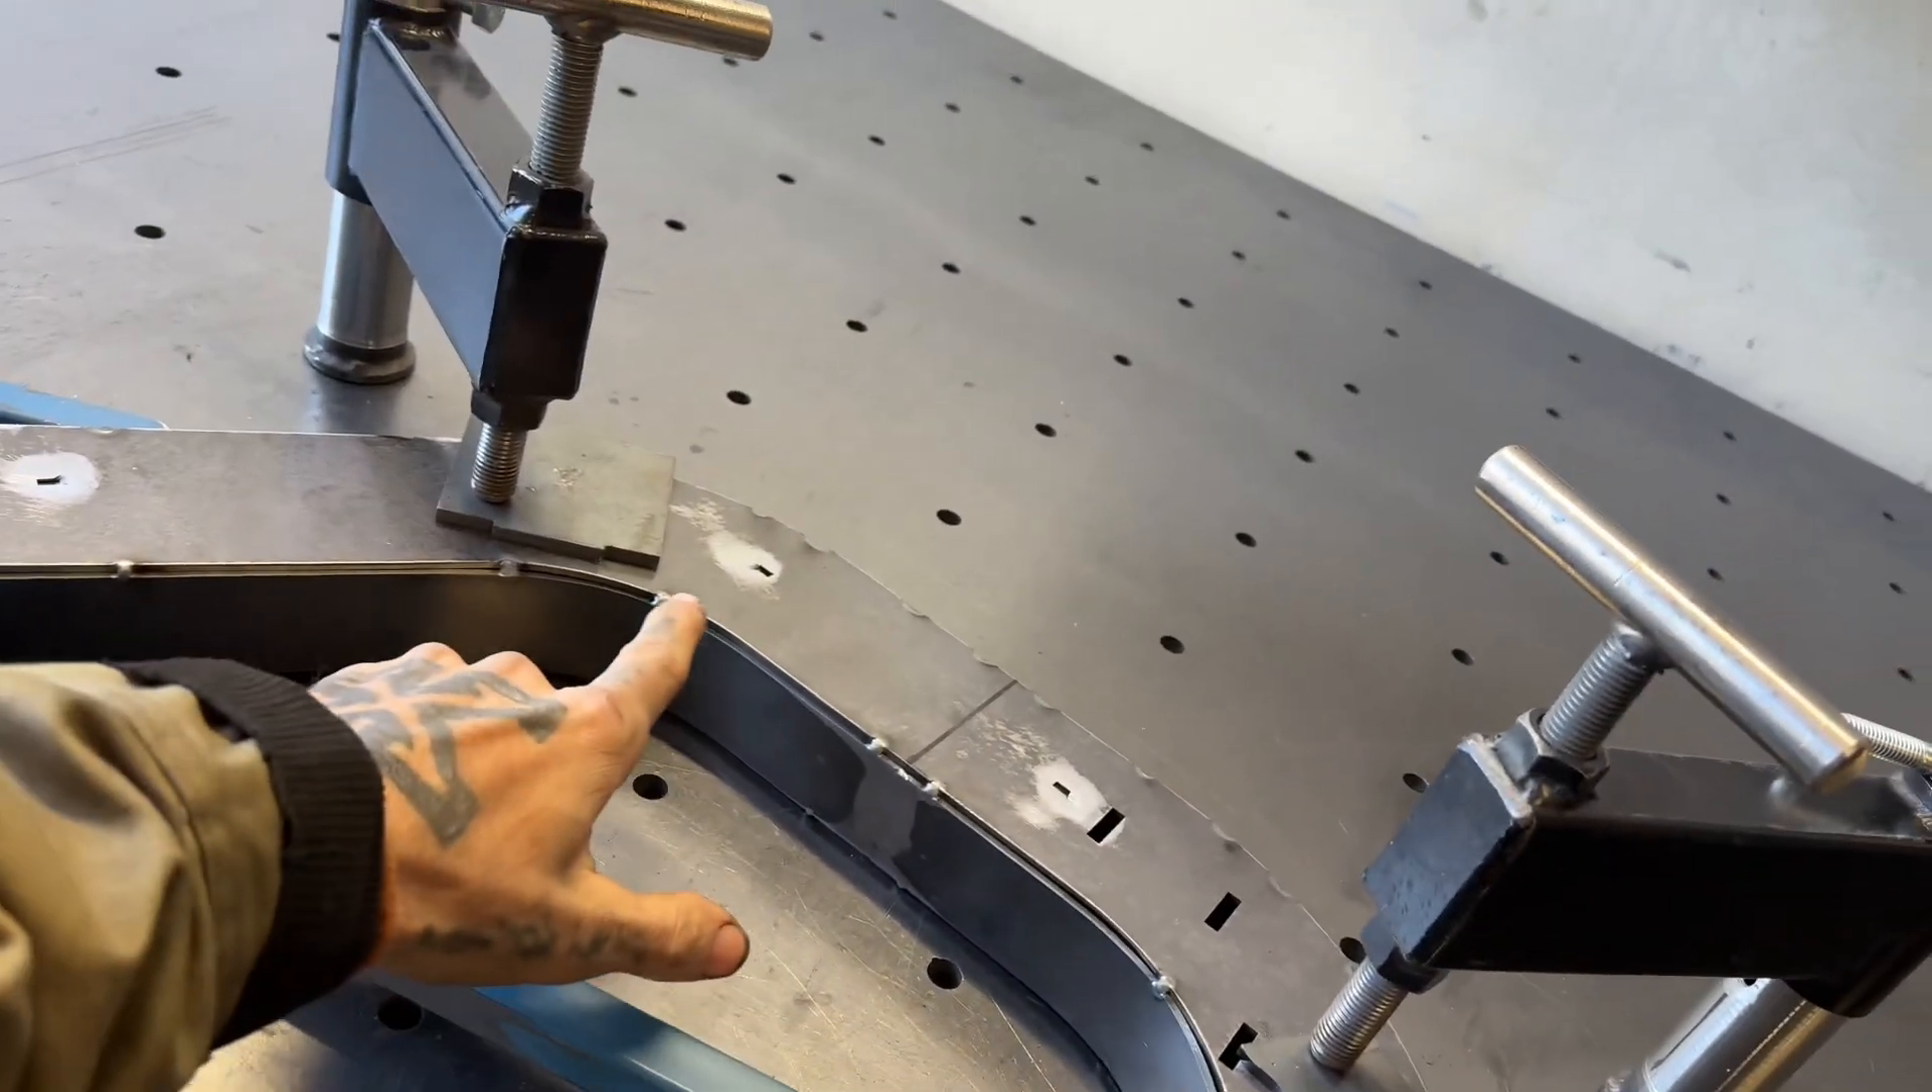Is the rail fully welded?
No.